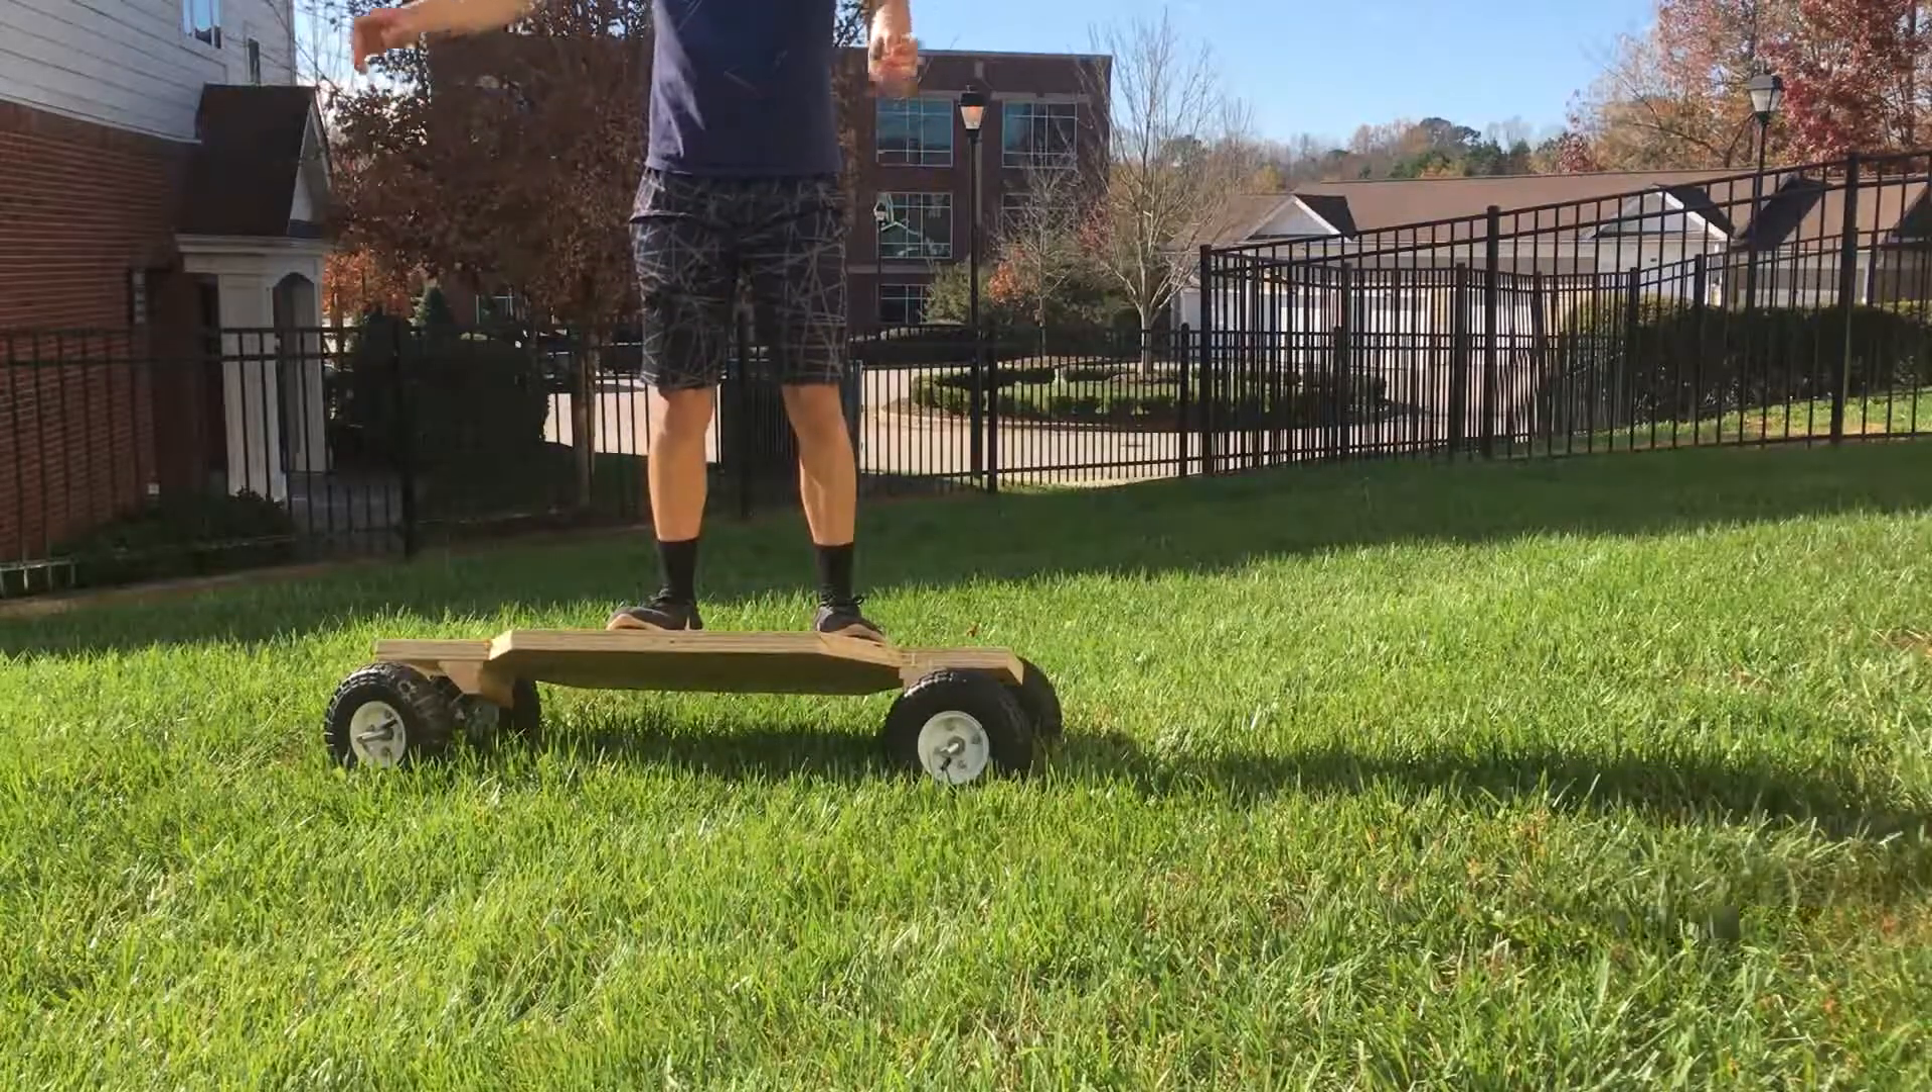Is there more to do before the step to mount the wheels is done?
No.